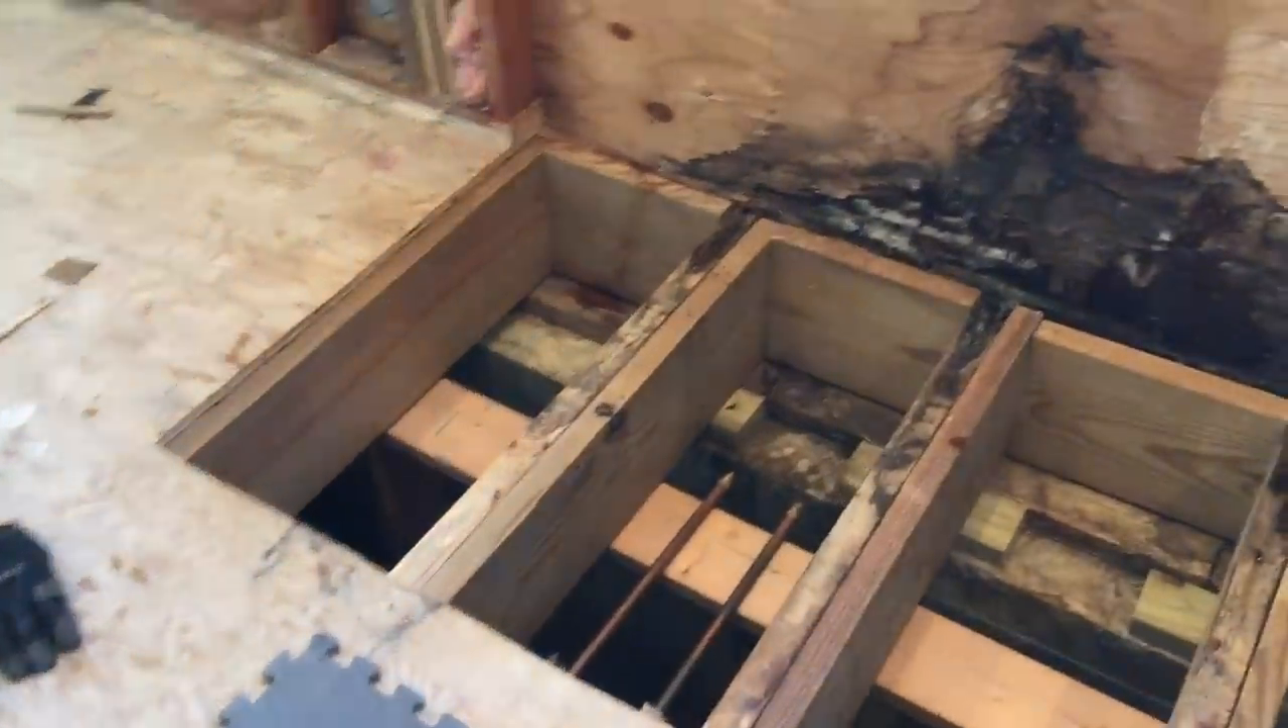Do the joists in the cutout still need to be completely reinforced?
No.